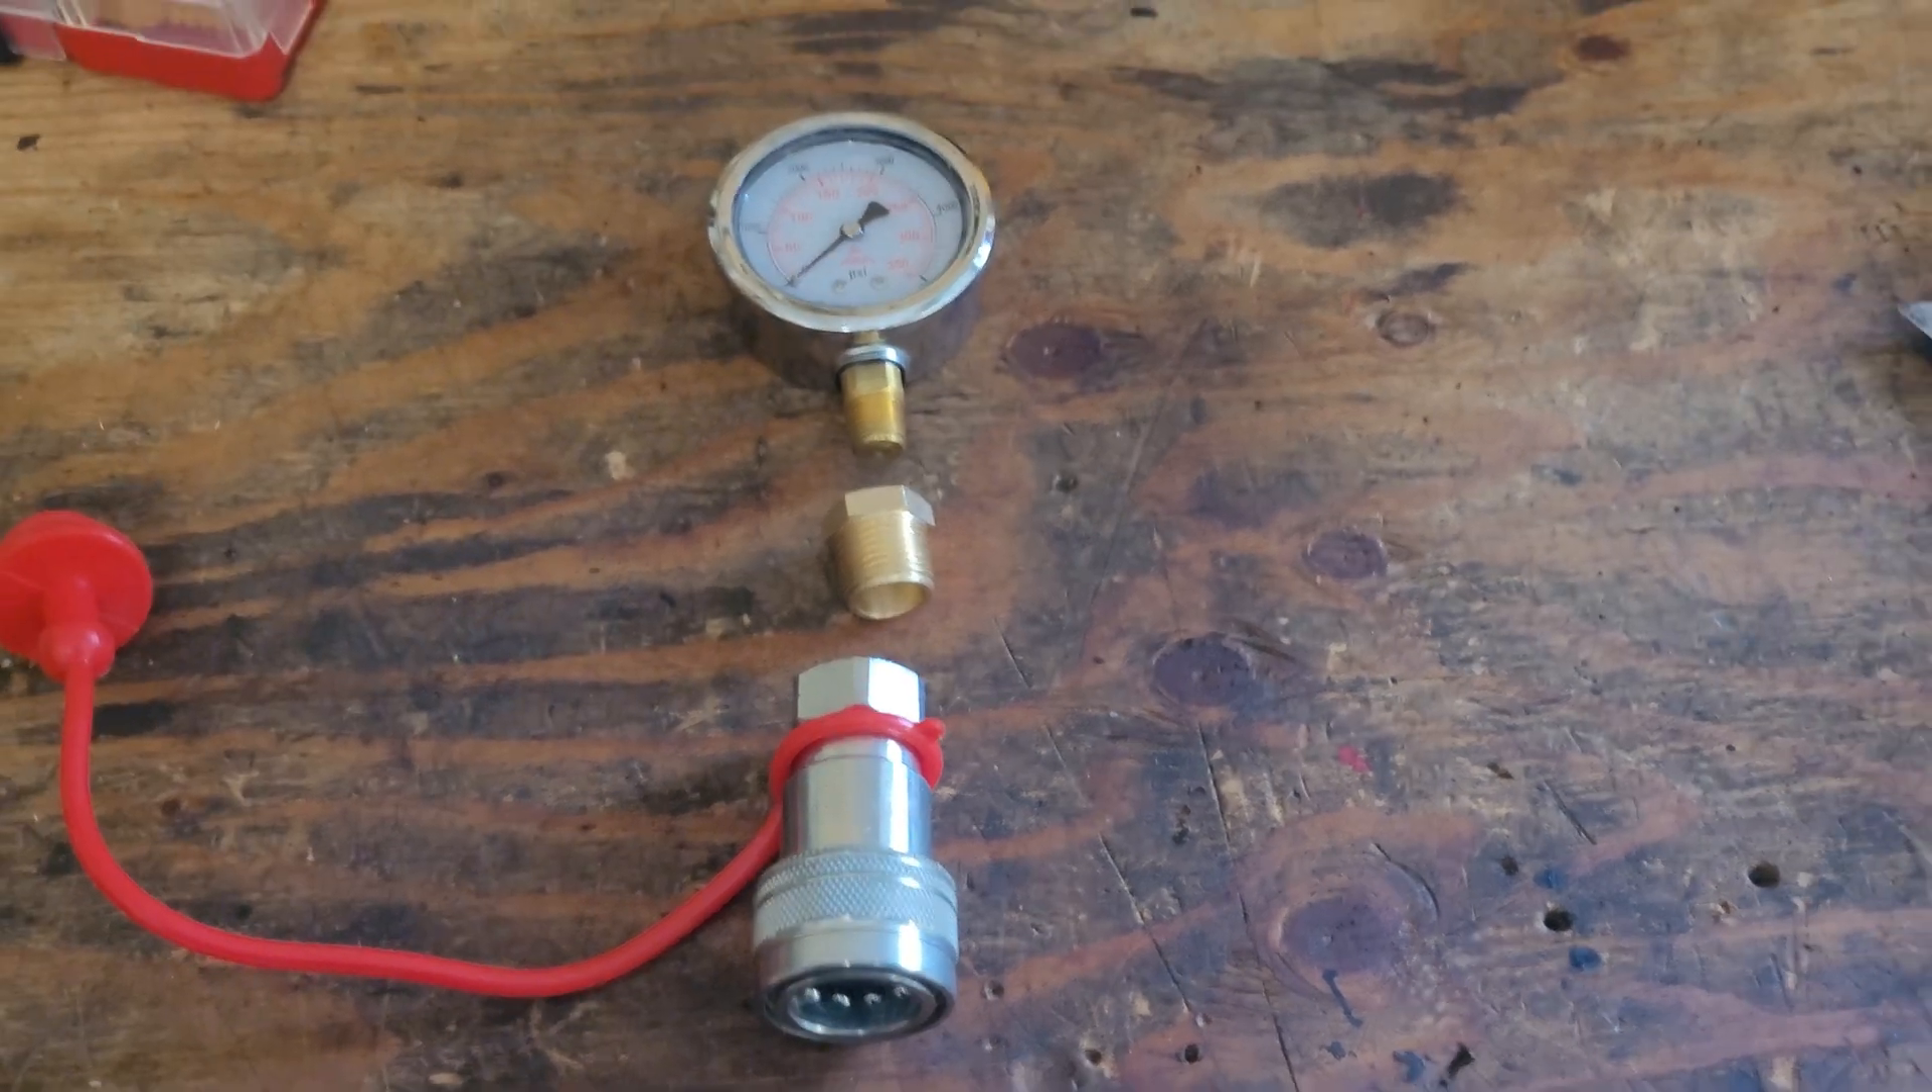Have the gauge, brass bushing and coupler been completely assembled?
No.